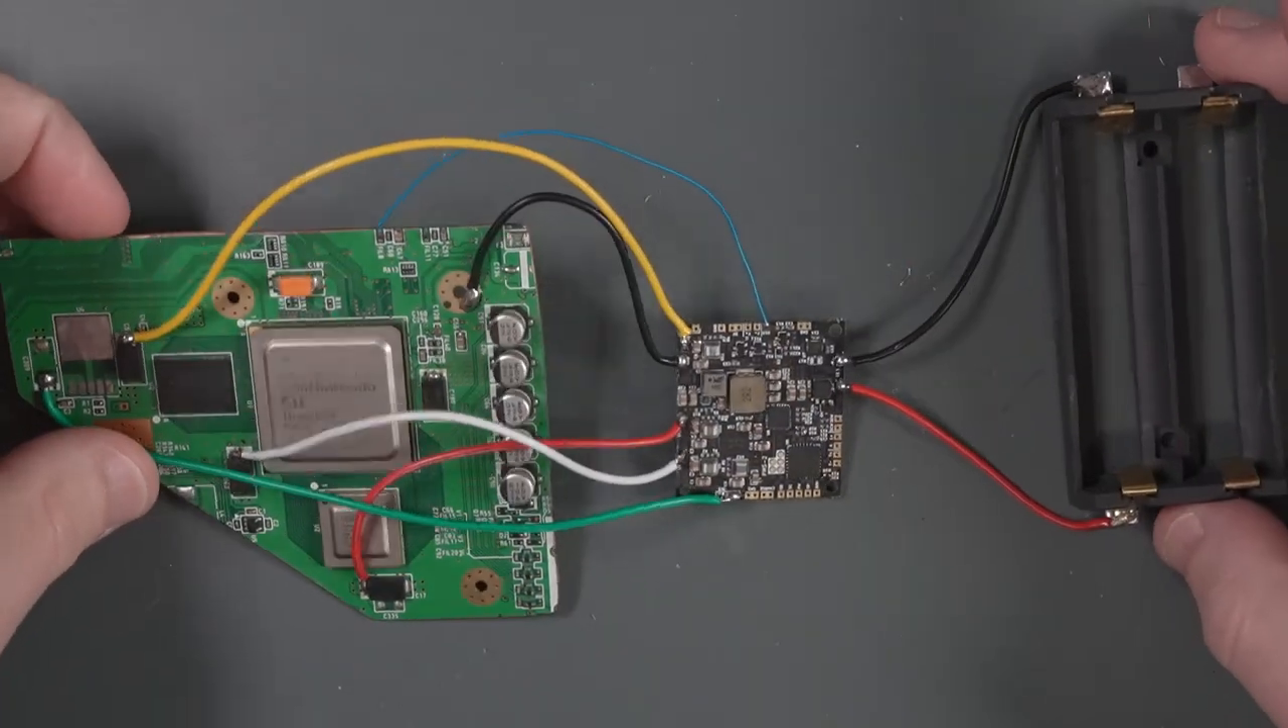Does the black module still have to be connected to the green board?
No.